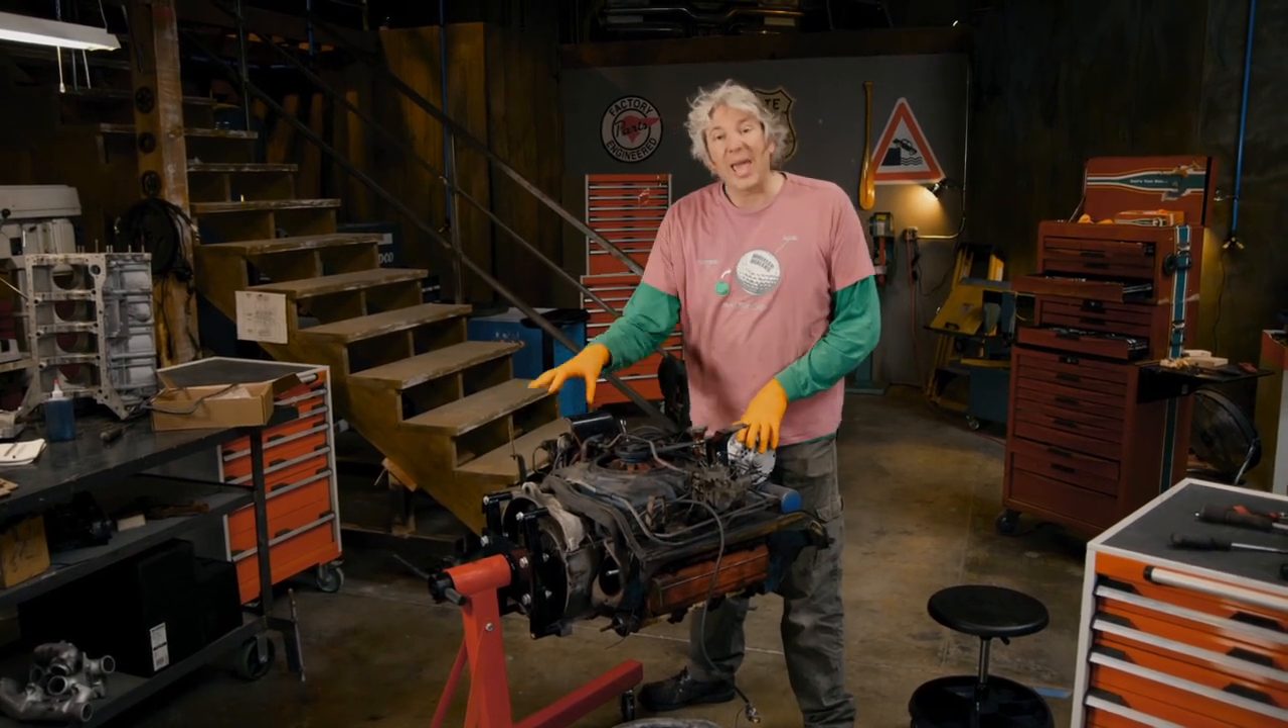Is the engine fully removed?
Yes.